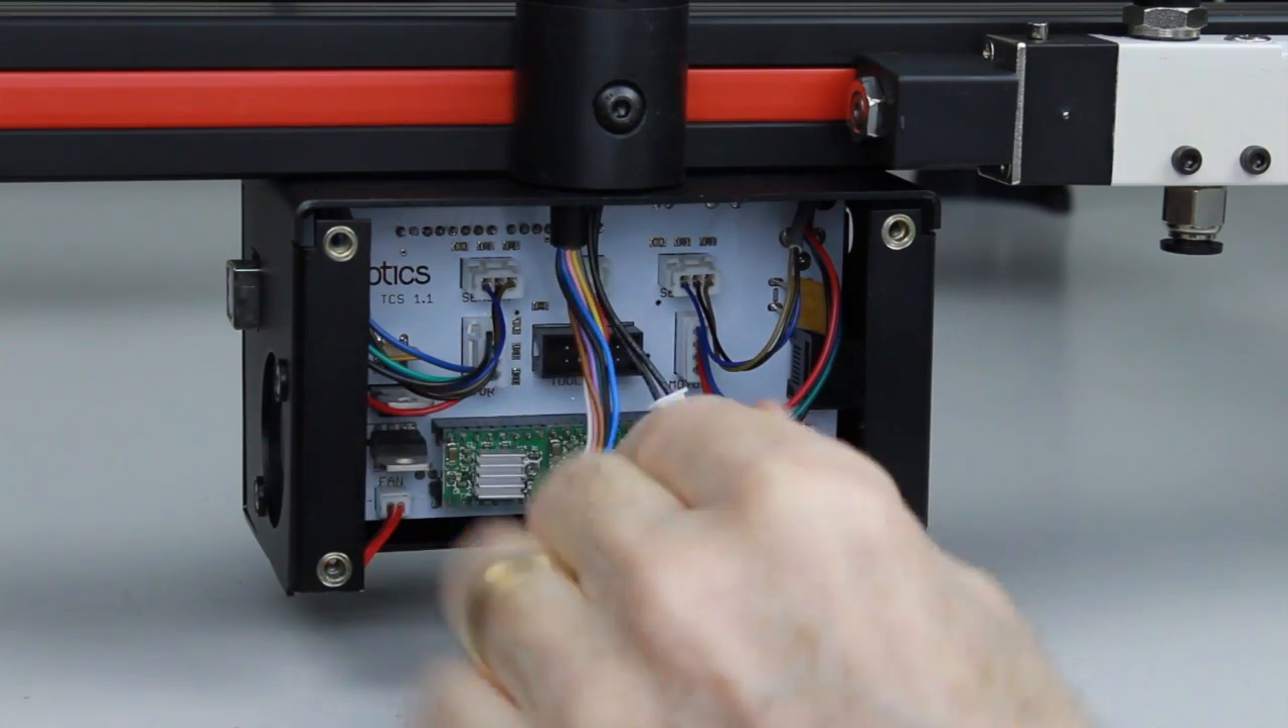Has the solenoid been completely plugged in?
No.